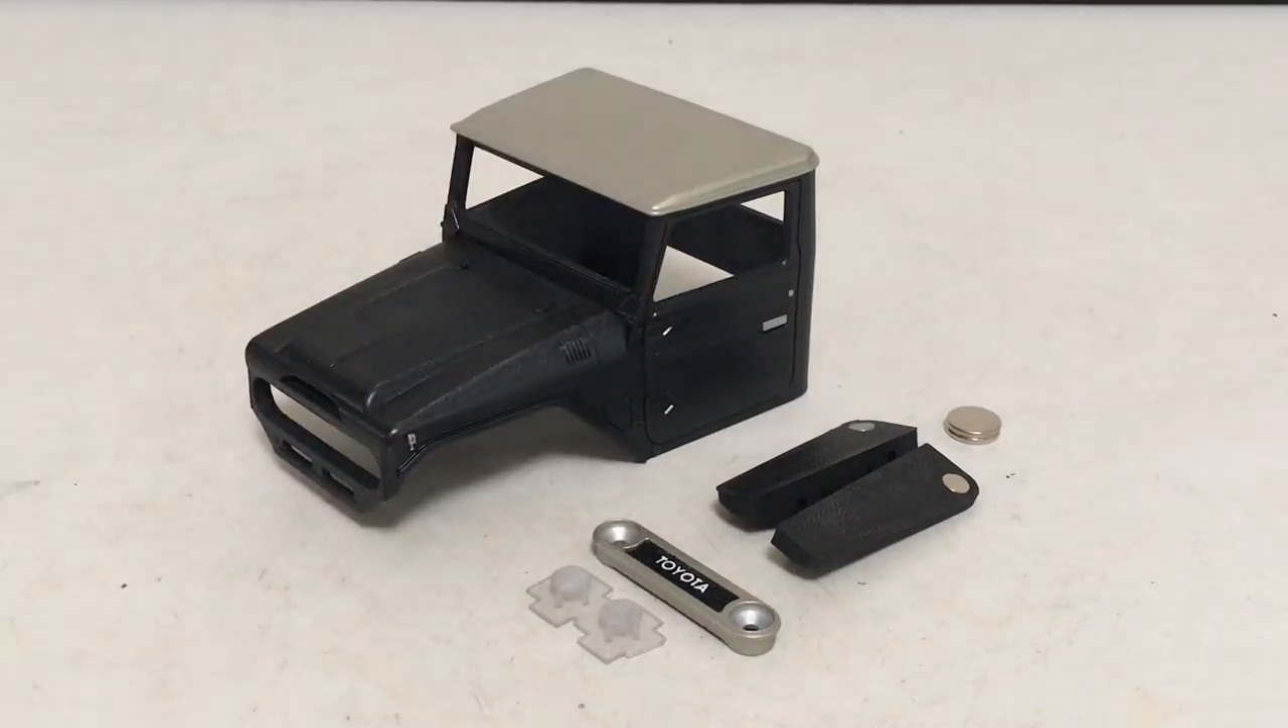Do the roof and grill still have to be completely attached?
Yes.